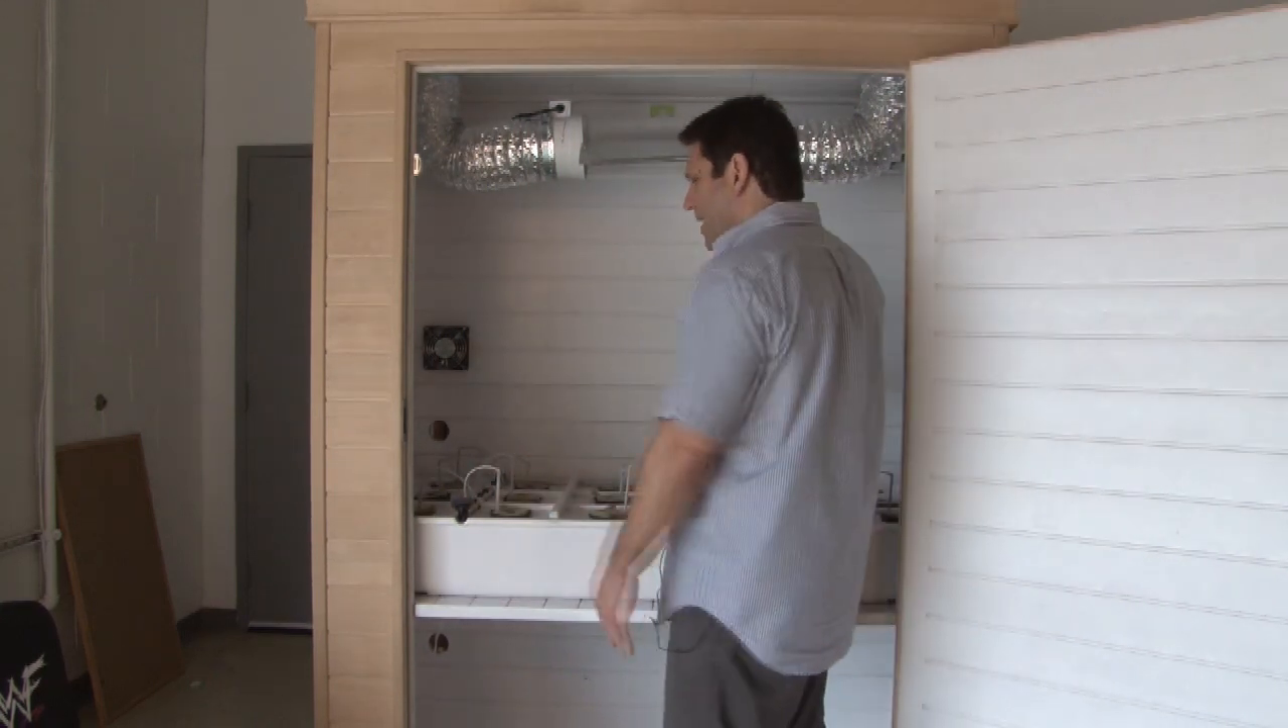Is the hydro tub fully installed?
Yes.